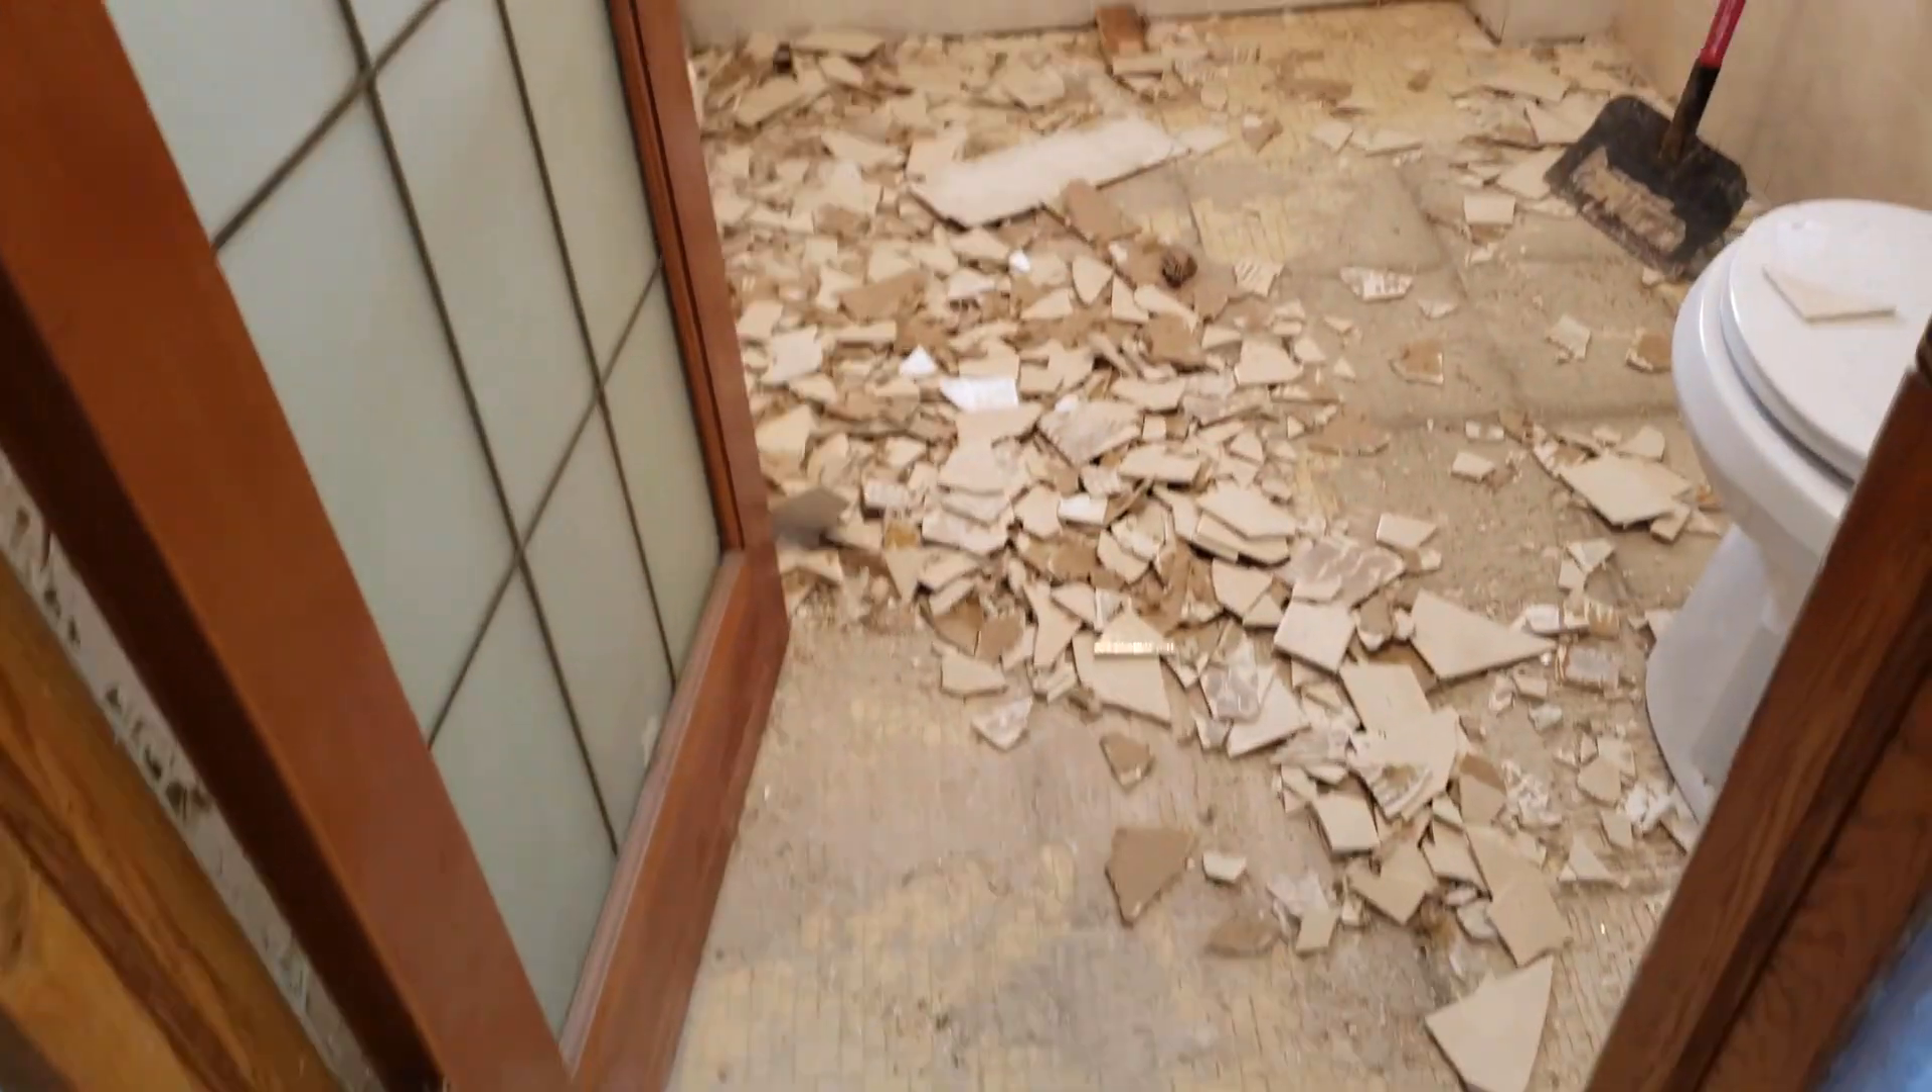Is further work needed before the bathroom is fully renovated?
Yes.